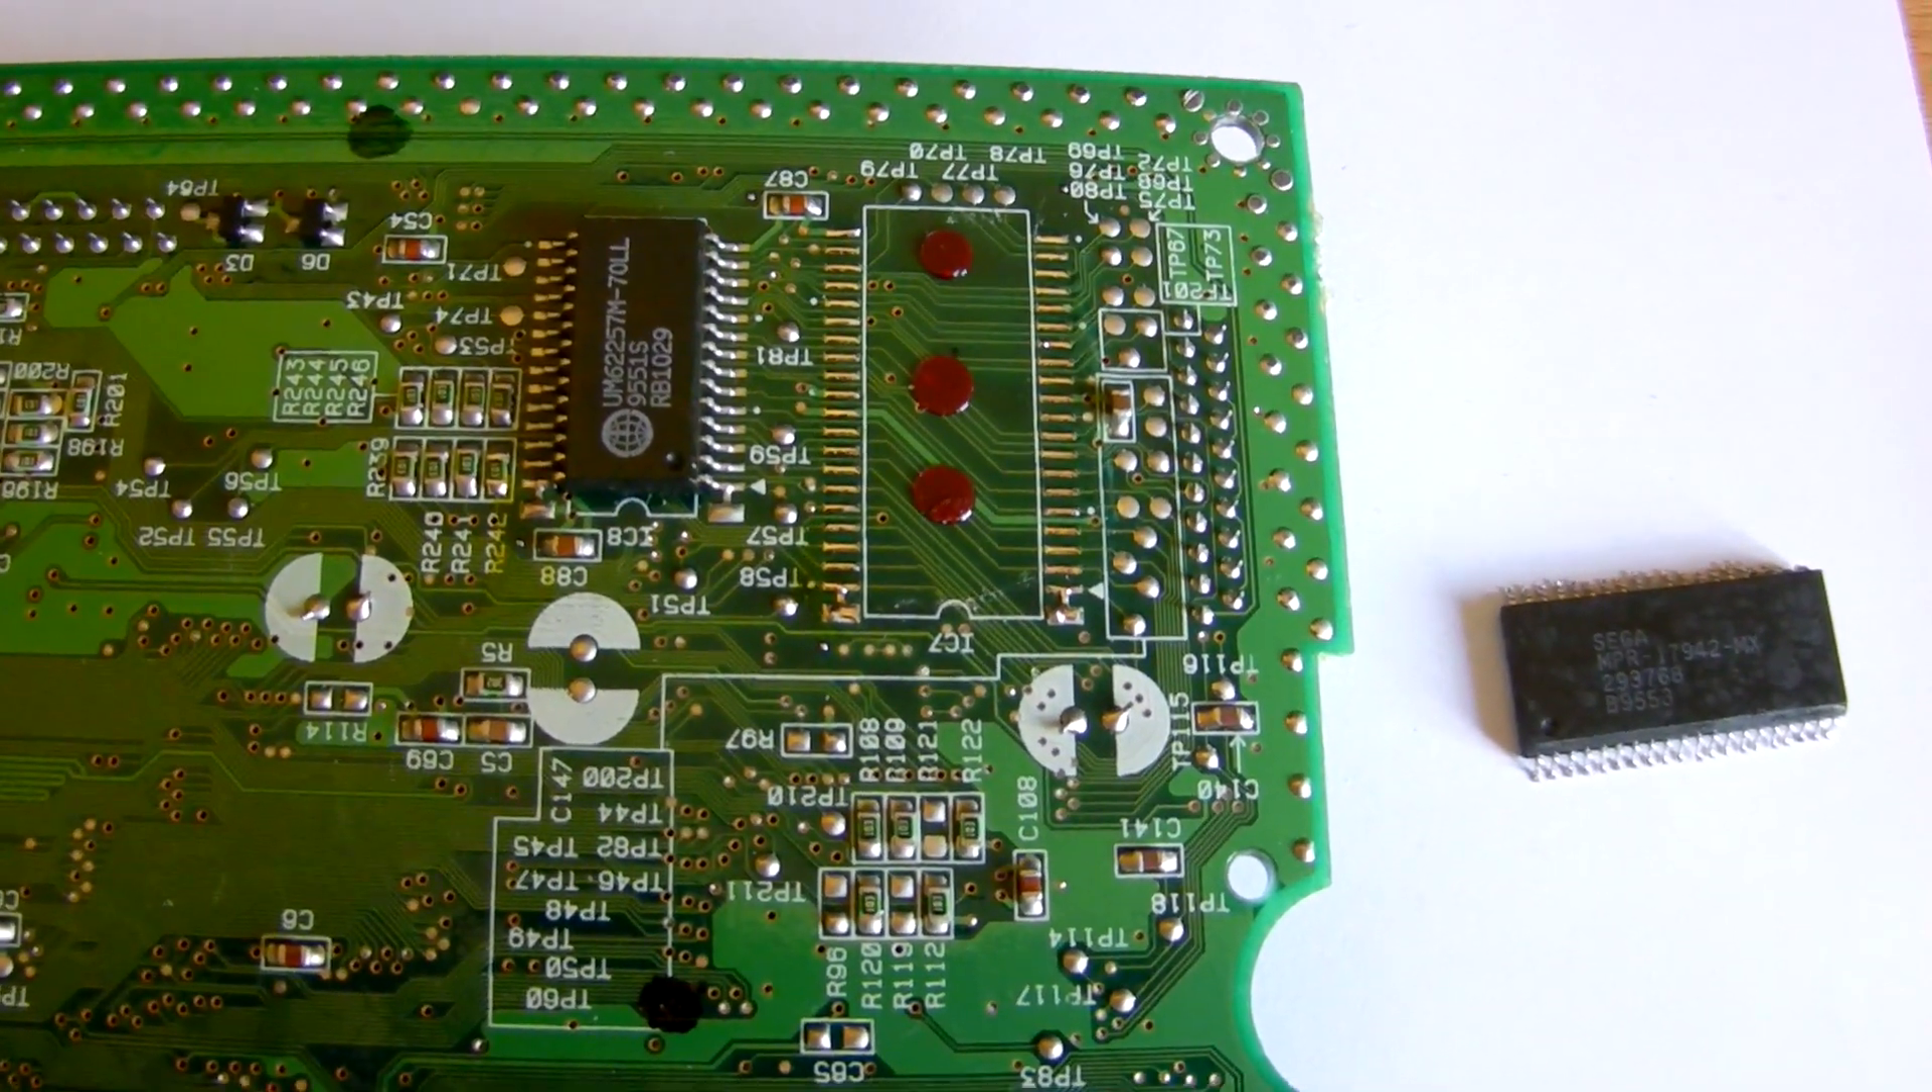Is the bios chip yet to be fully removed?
No.